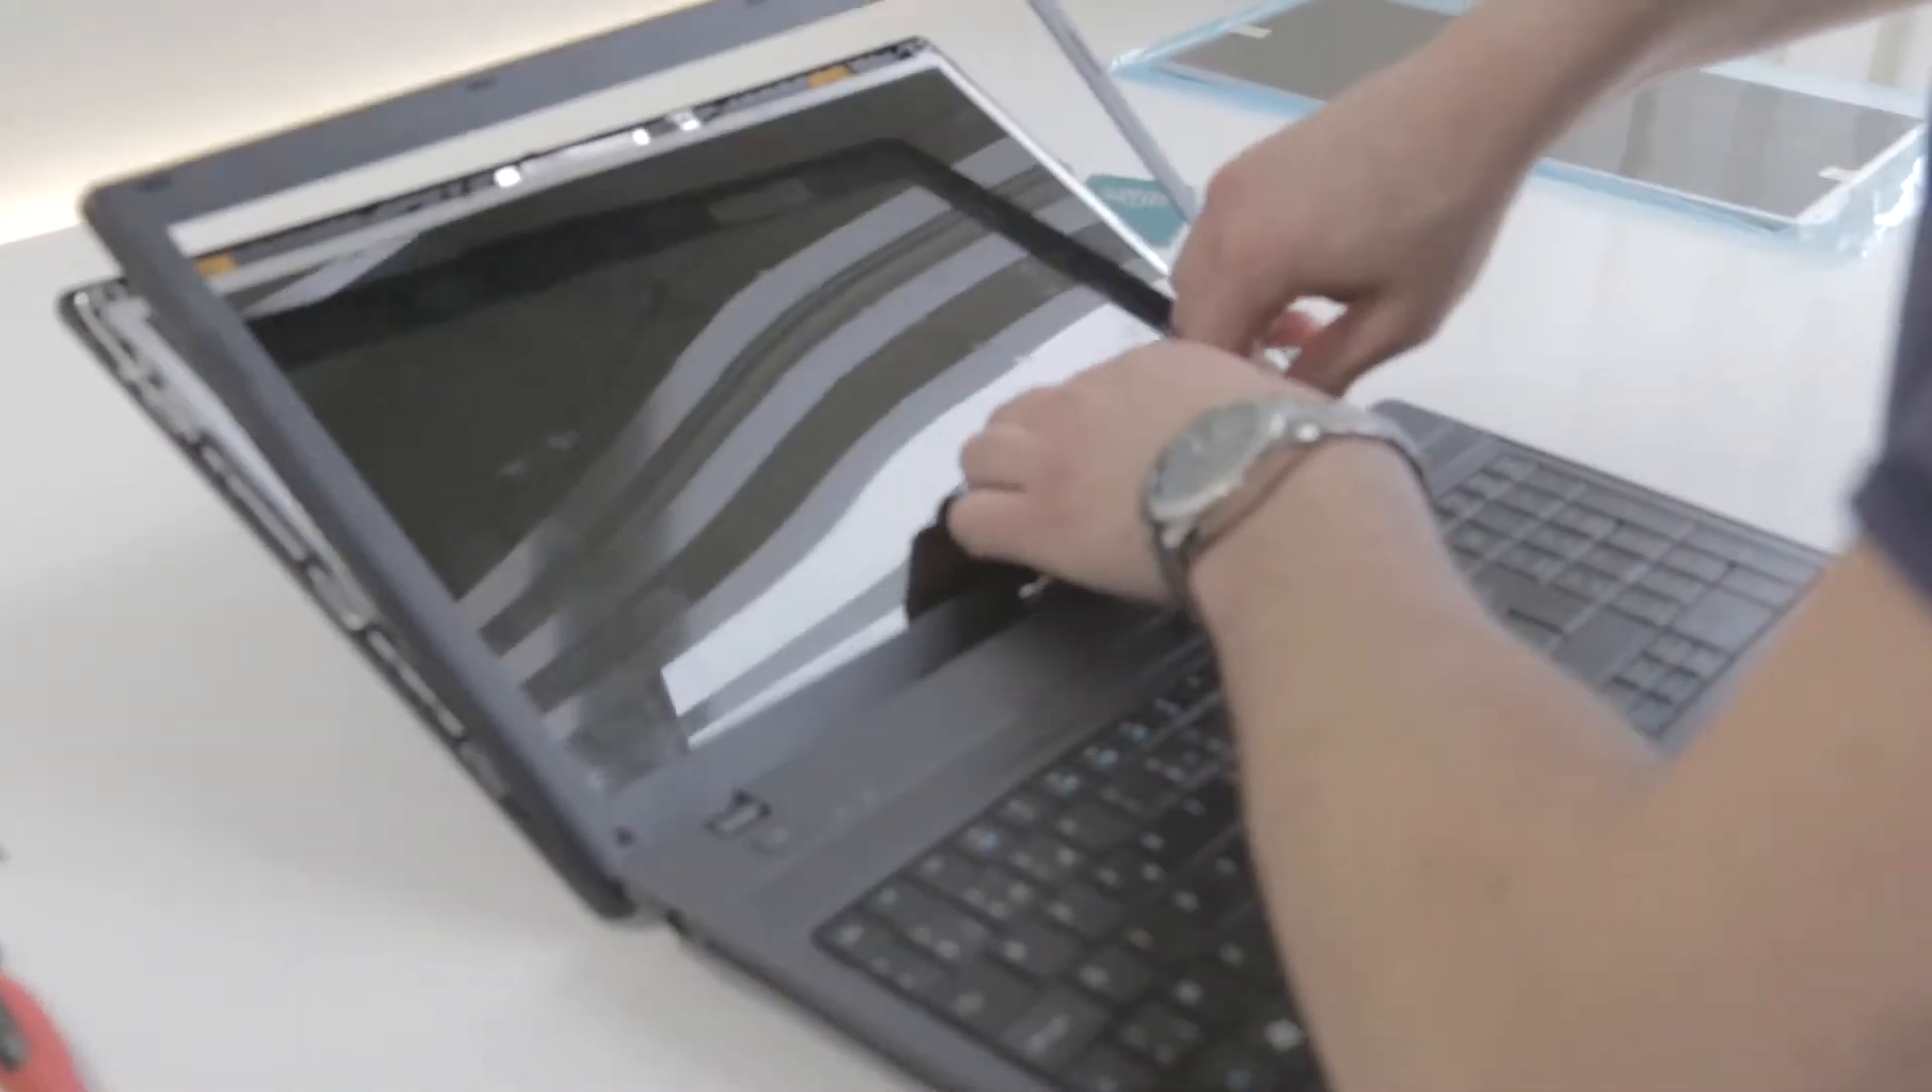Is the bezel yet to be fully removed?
Yes.